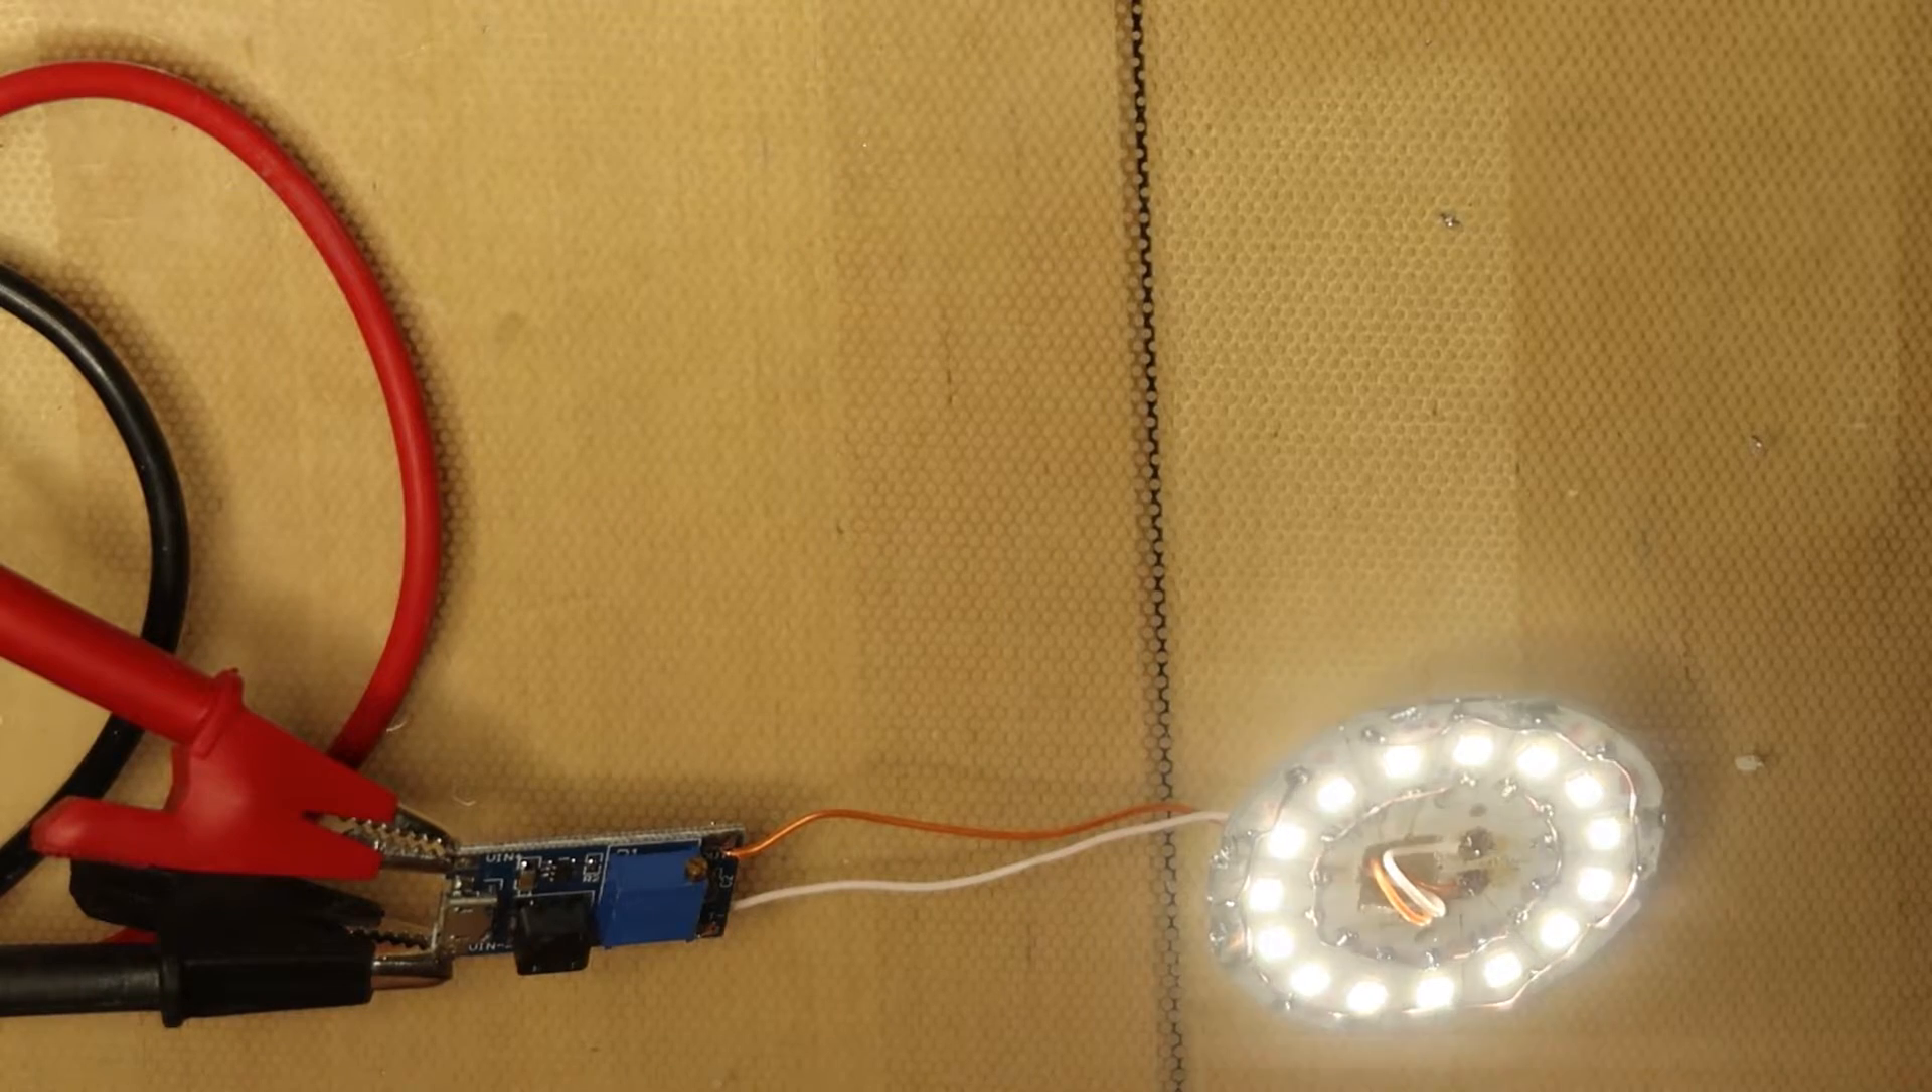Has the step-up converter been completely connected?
Yes.